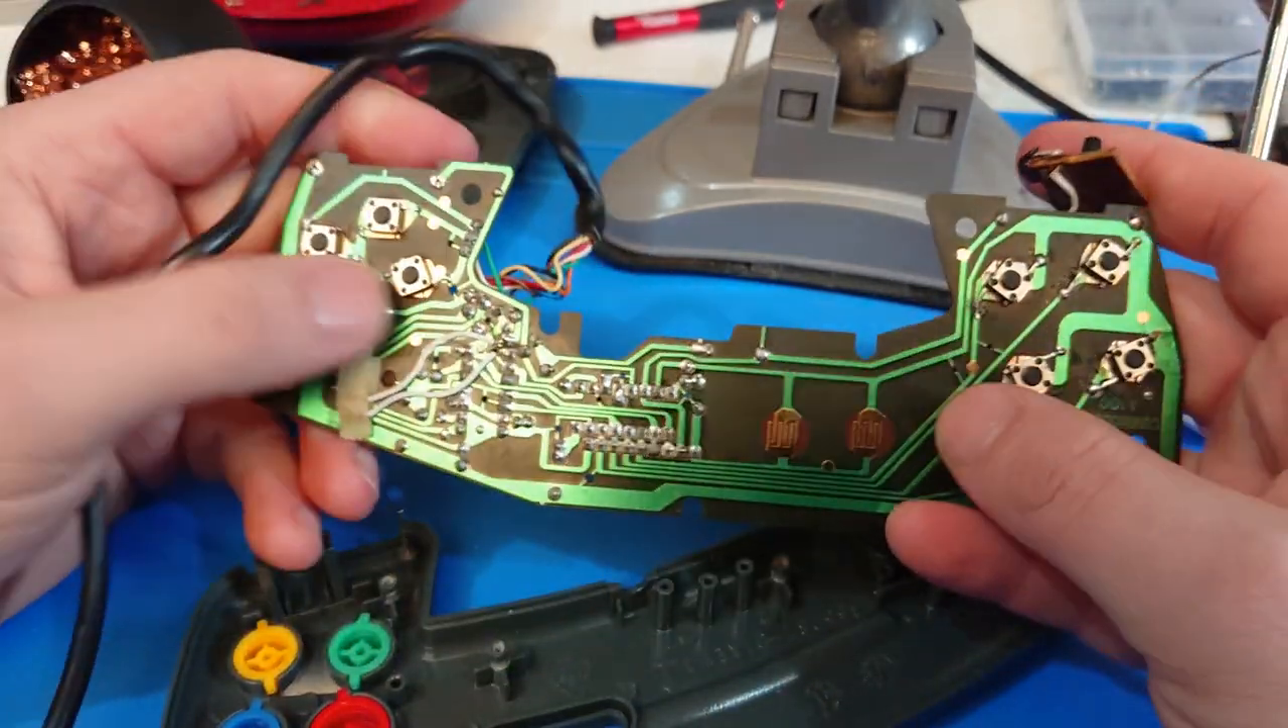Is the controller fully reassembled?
No.